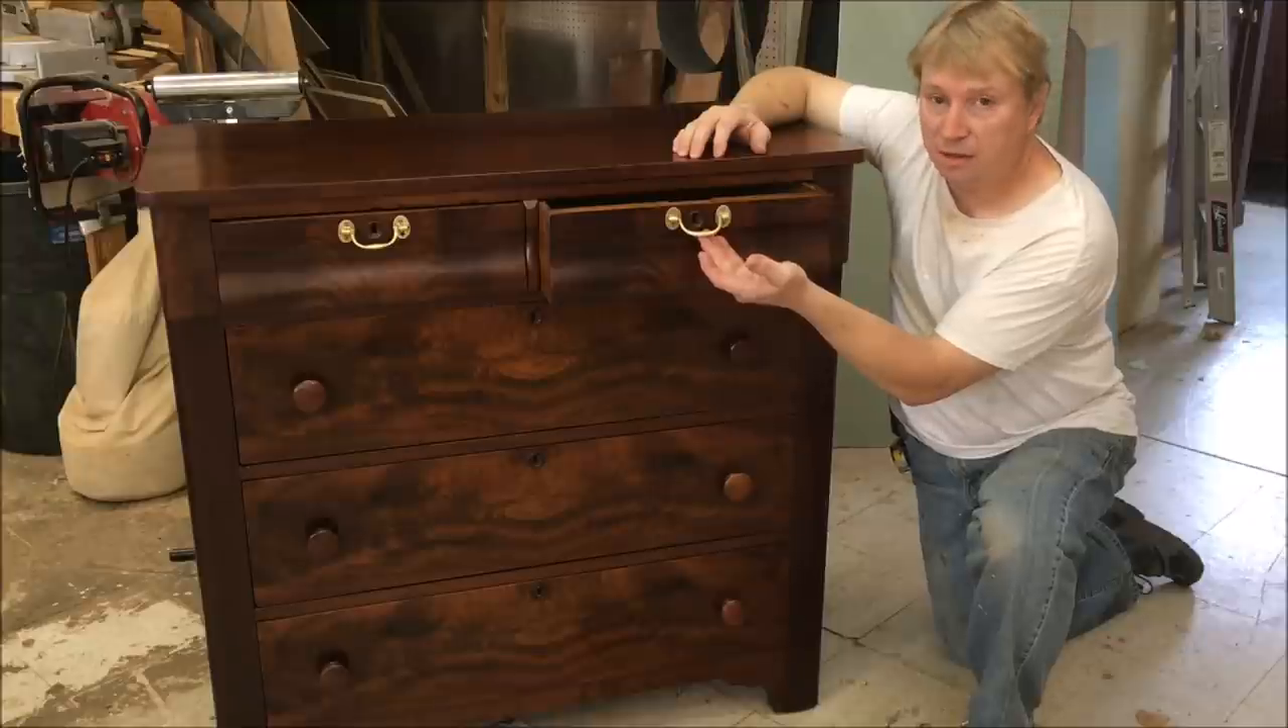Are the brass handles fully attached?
Yes.